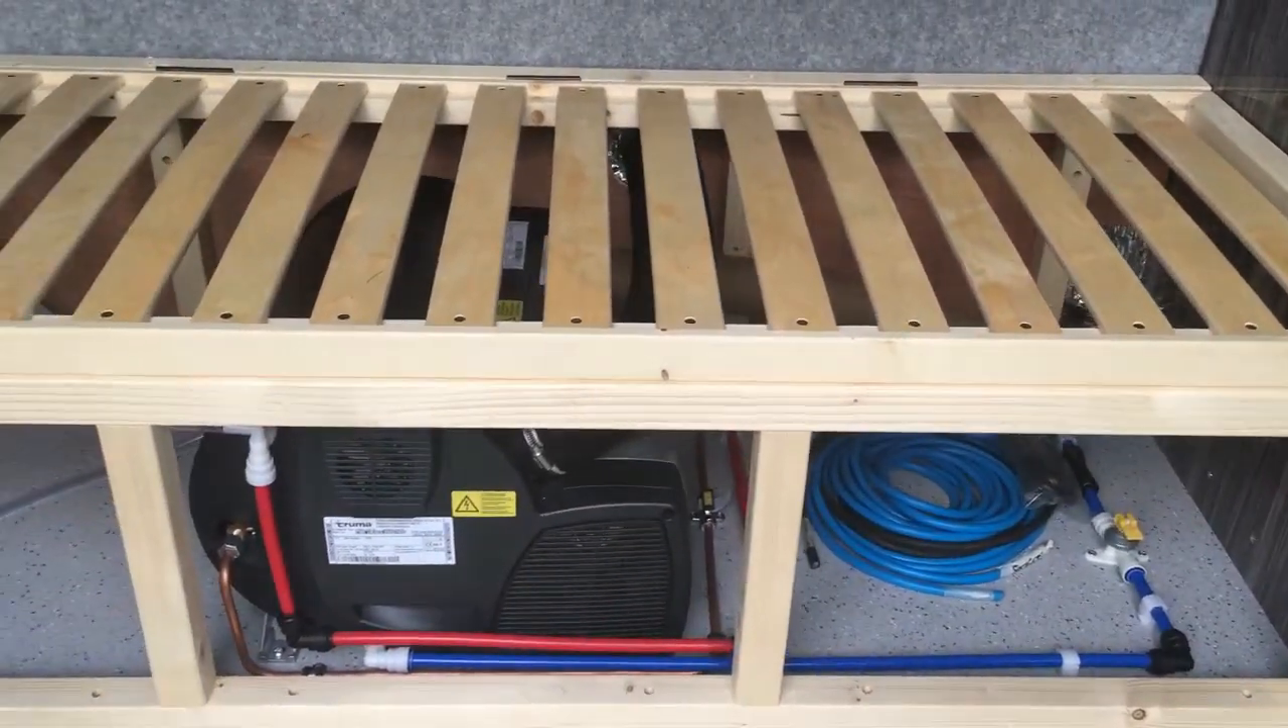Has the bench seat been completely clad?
No.